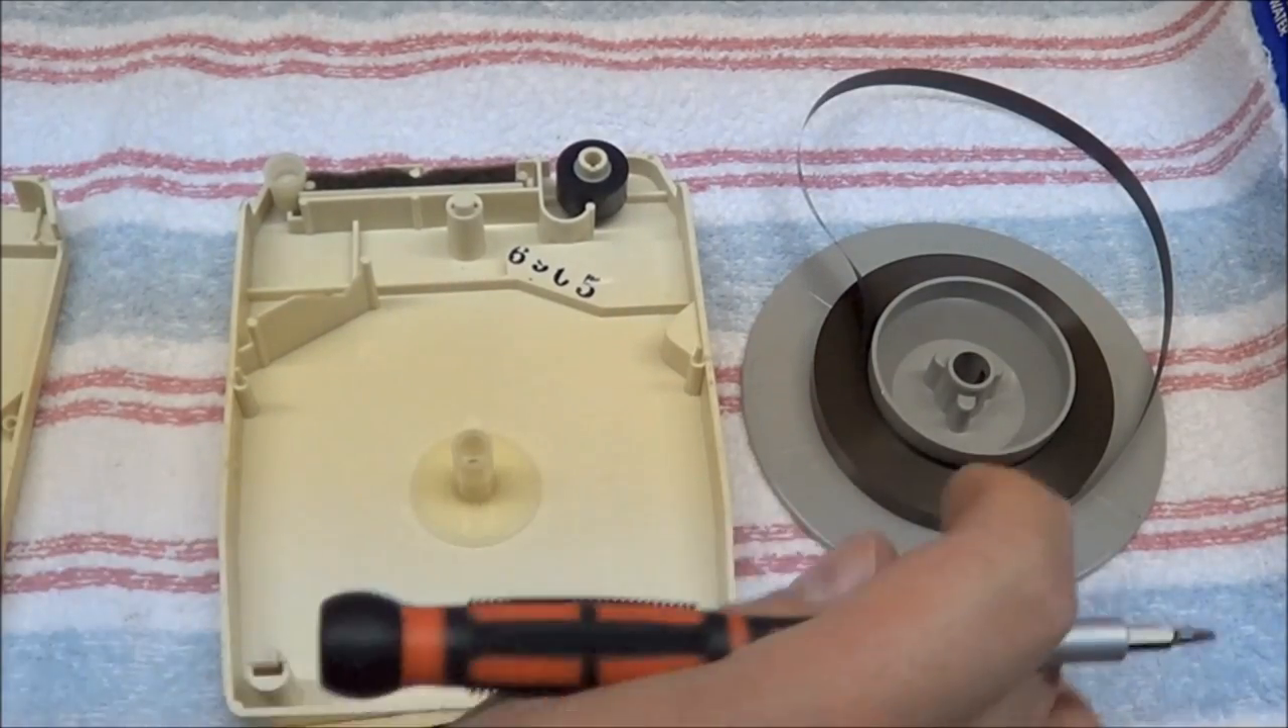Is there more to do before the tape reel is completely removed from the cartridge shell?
No.